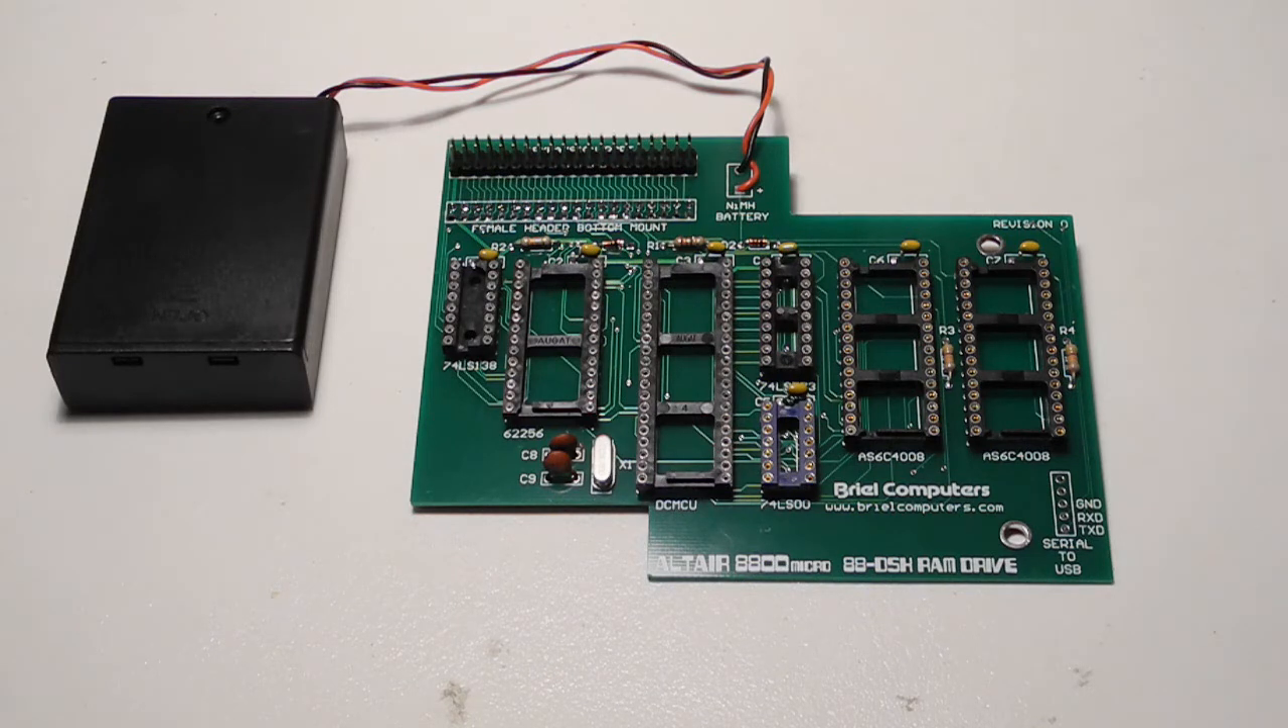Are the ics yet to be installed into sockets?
Yes.